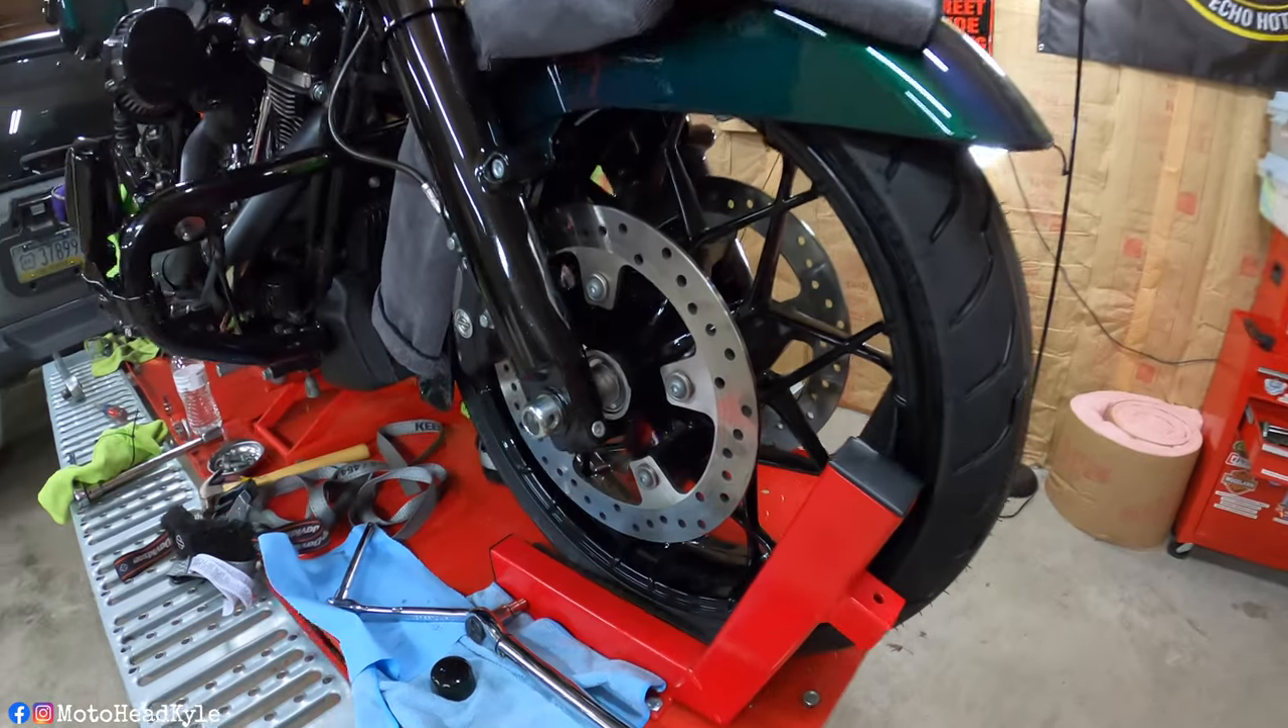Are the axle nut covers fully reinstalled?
No.